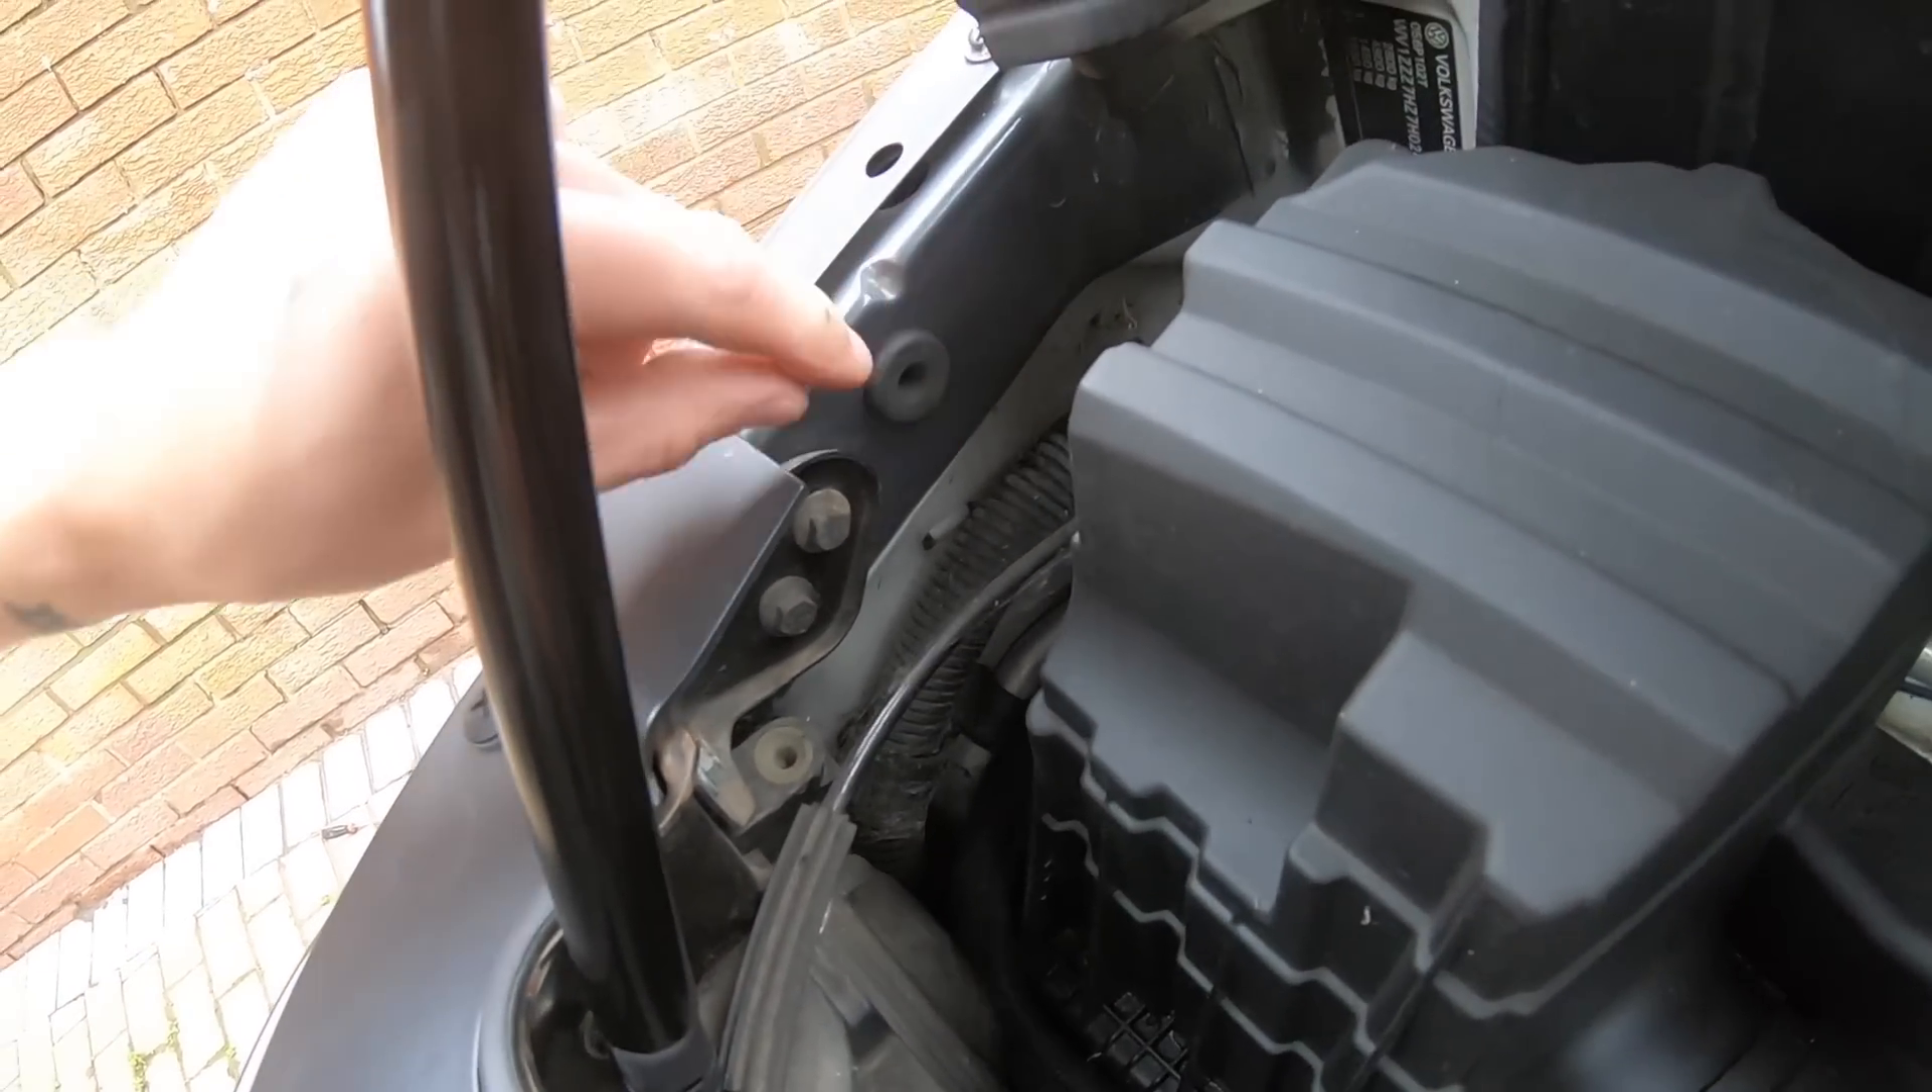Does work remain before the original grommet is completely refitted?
No.